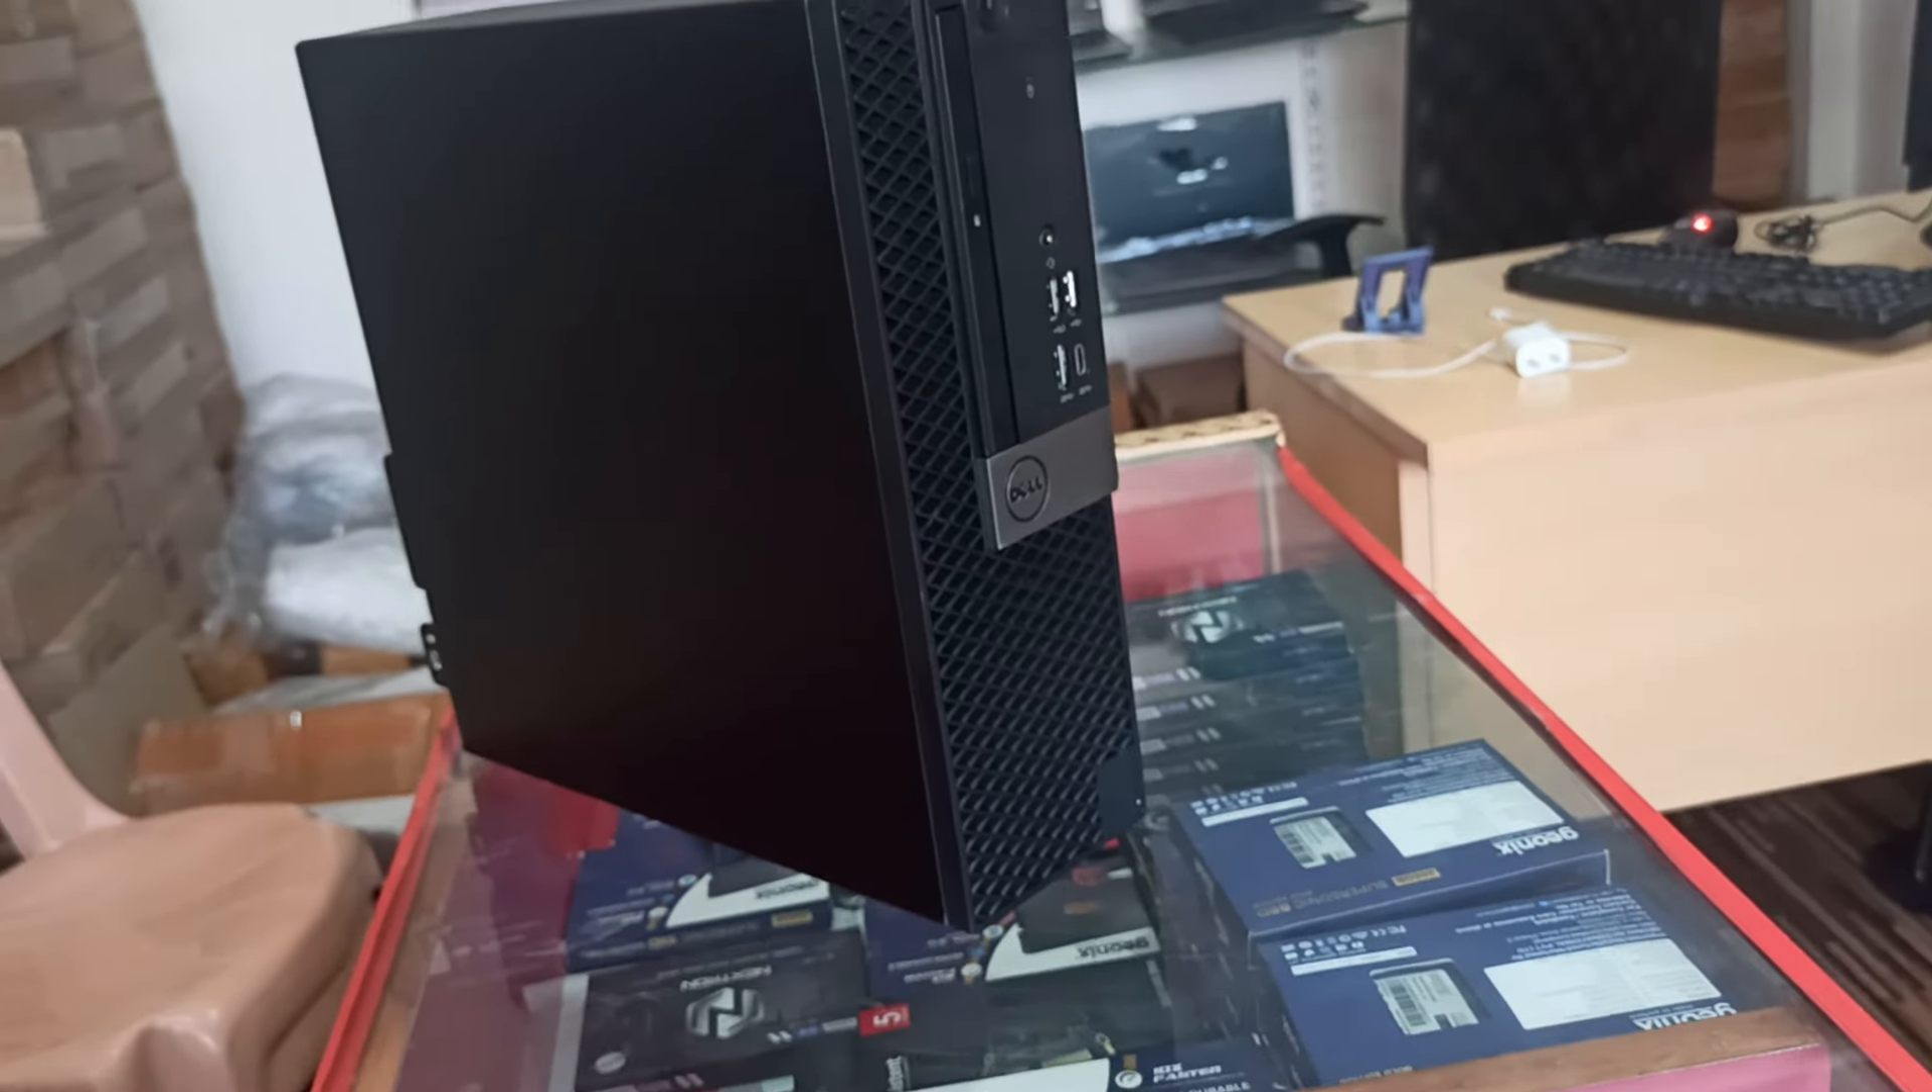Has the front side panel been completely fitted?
Yes.